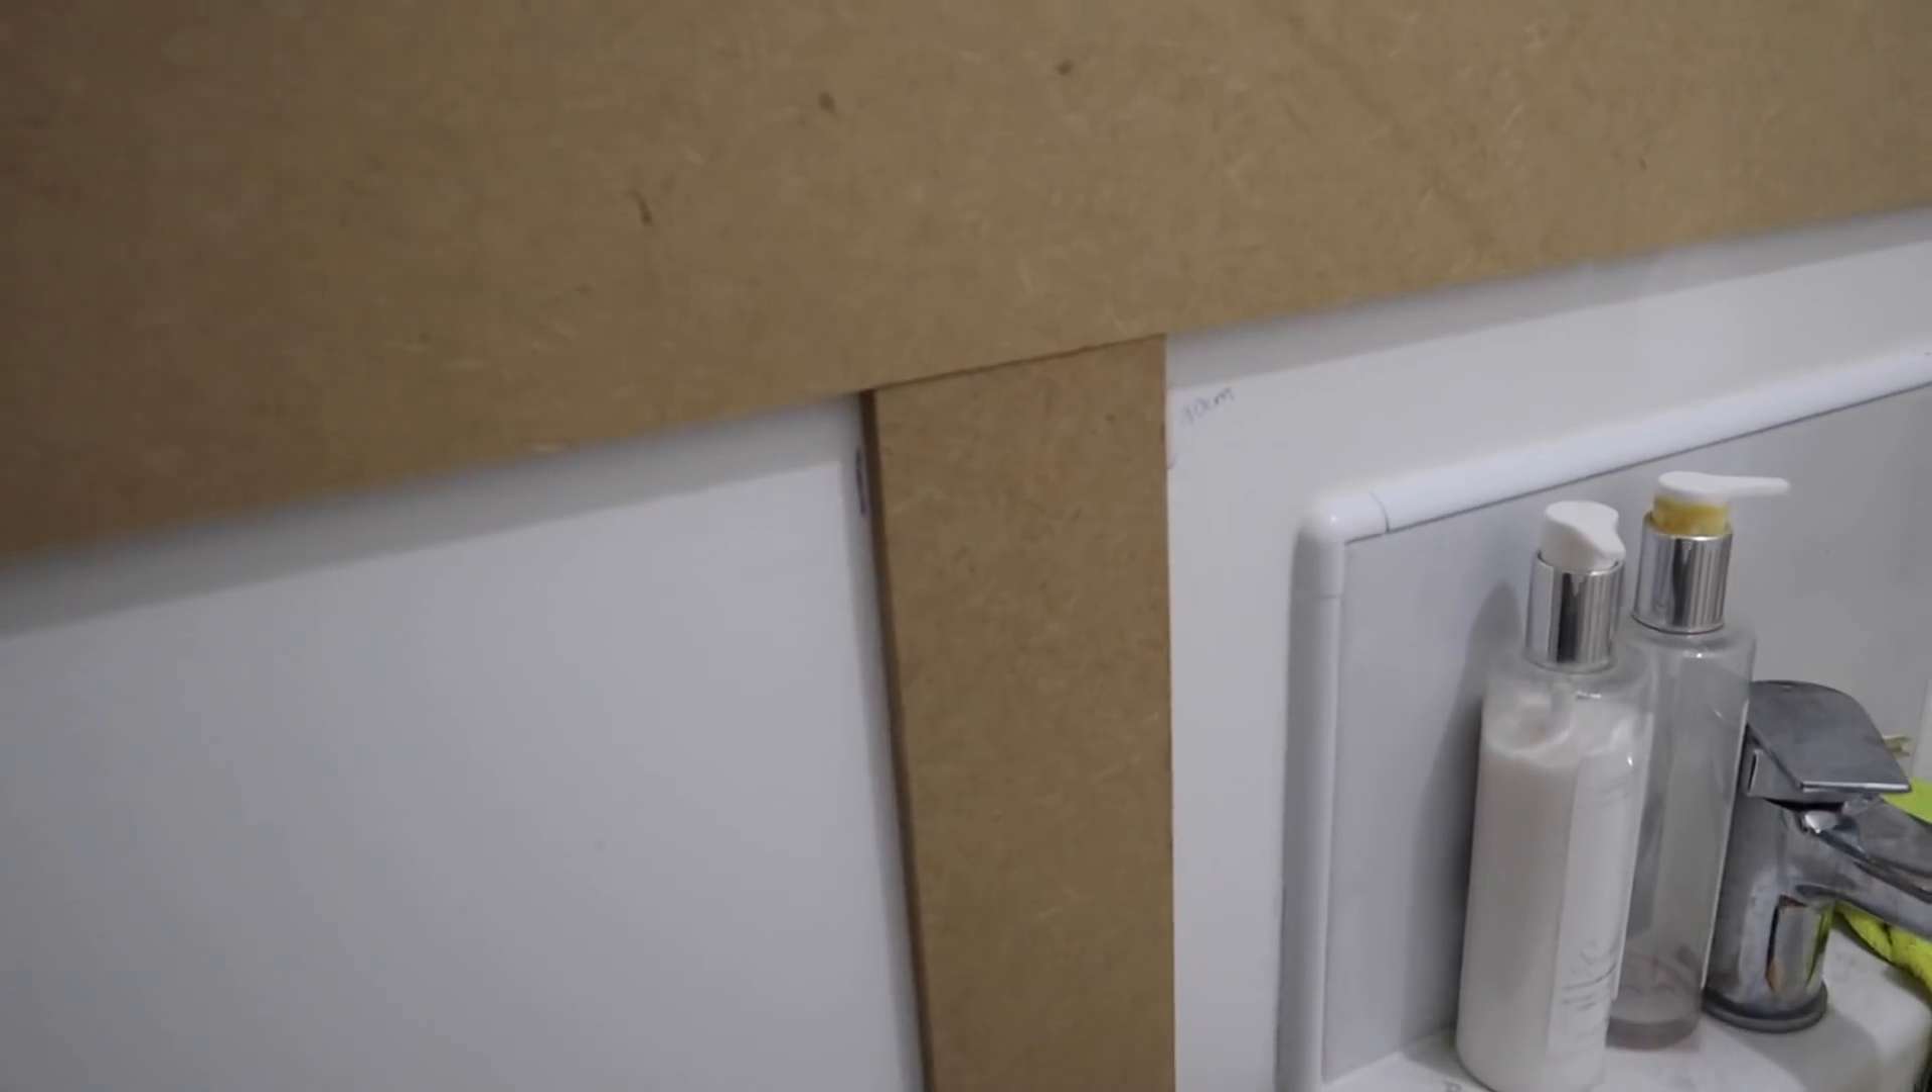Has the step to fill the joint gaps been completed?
No.